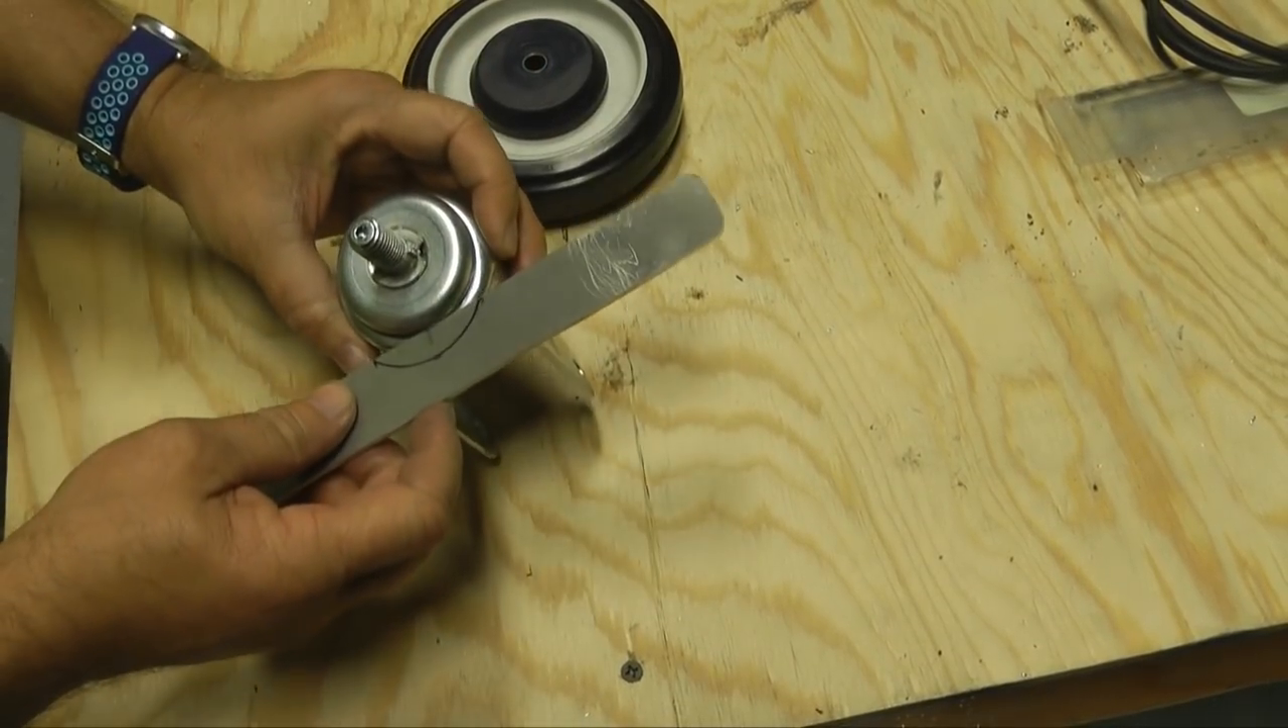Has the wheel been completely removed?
Yes.